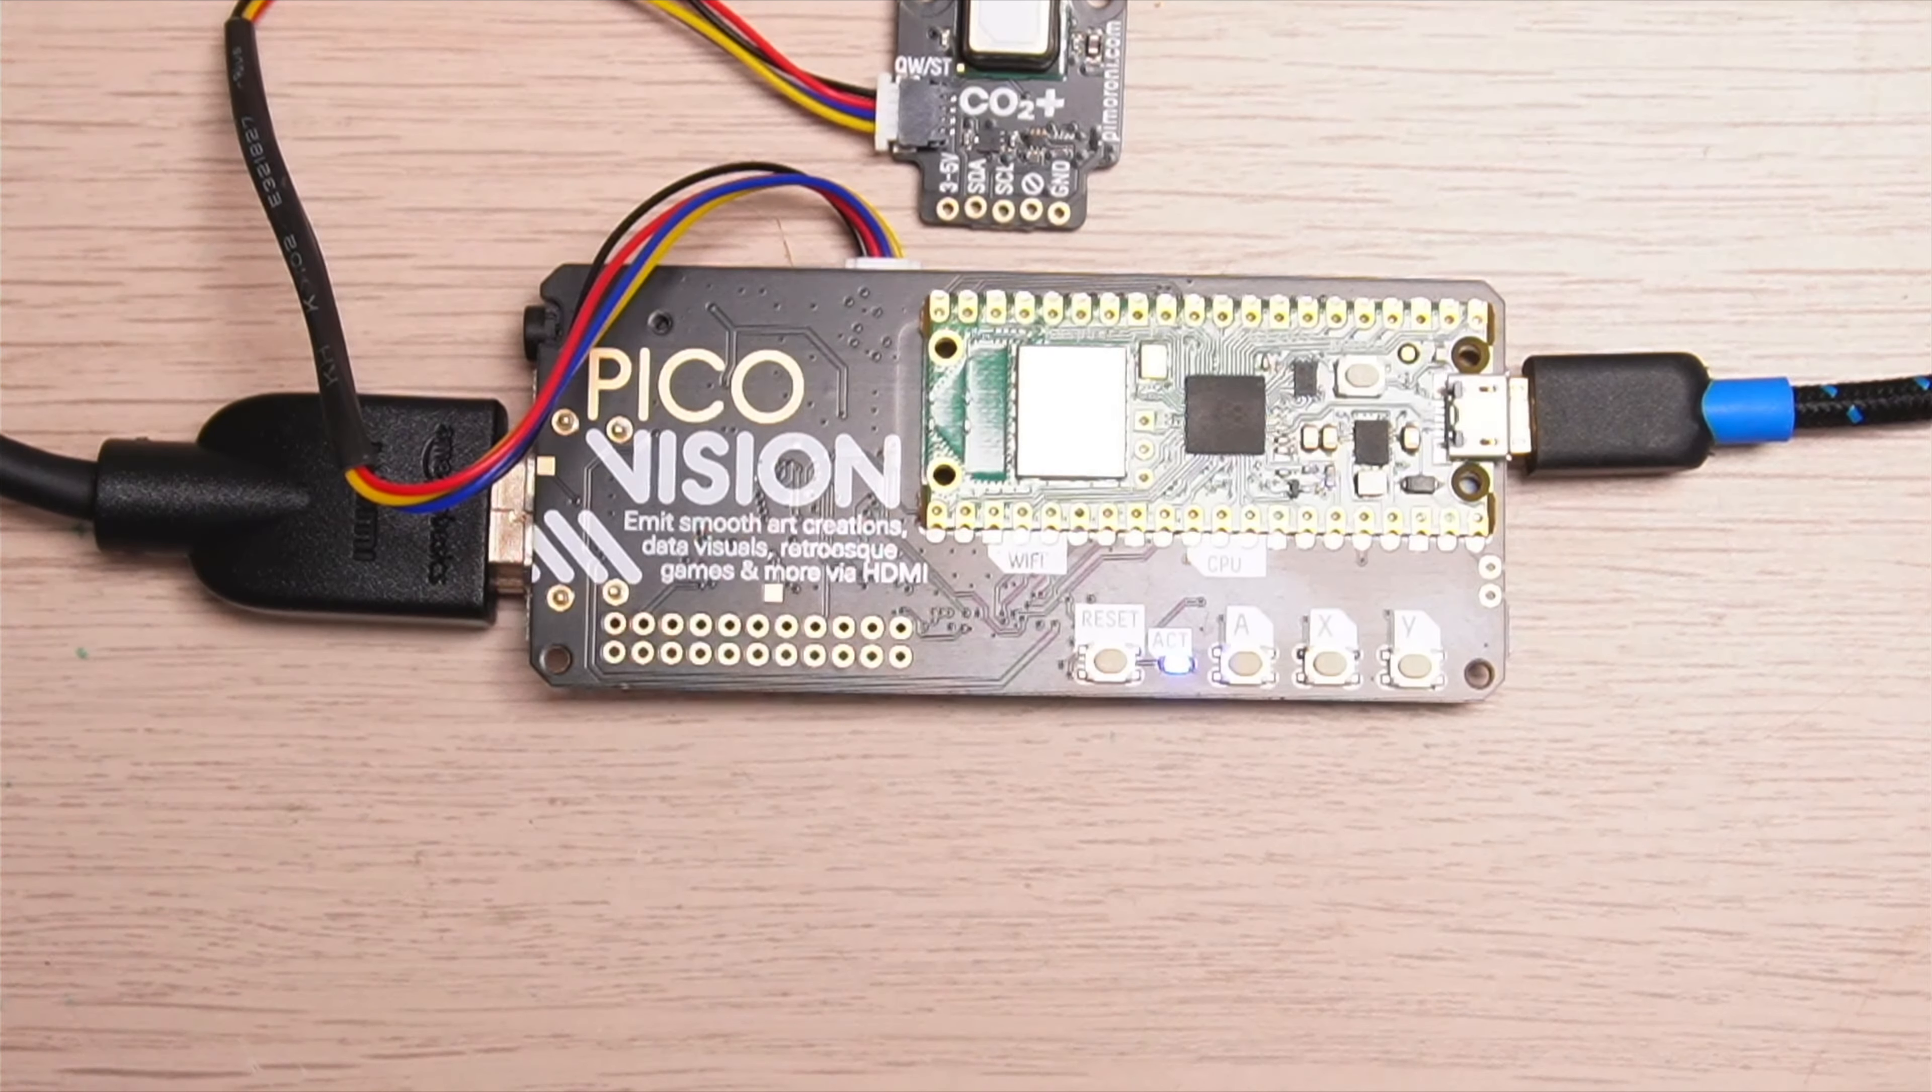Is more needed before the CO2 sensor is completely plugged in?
No.